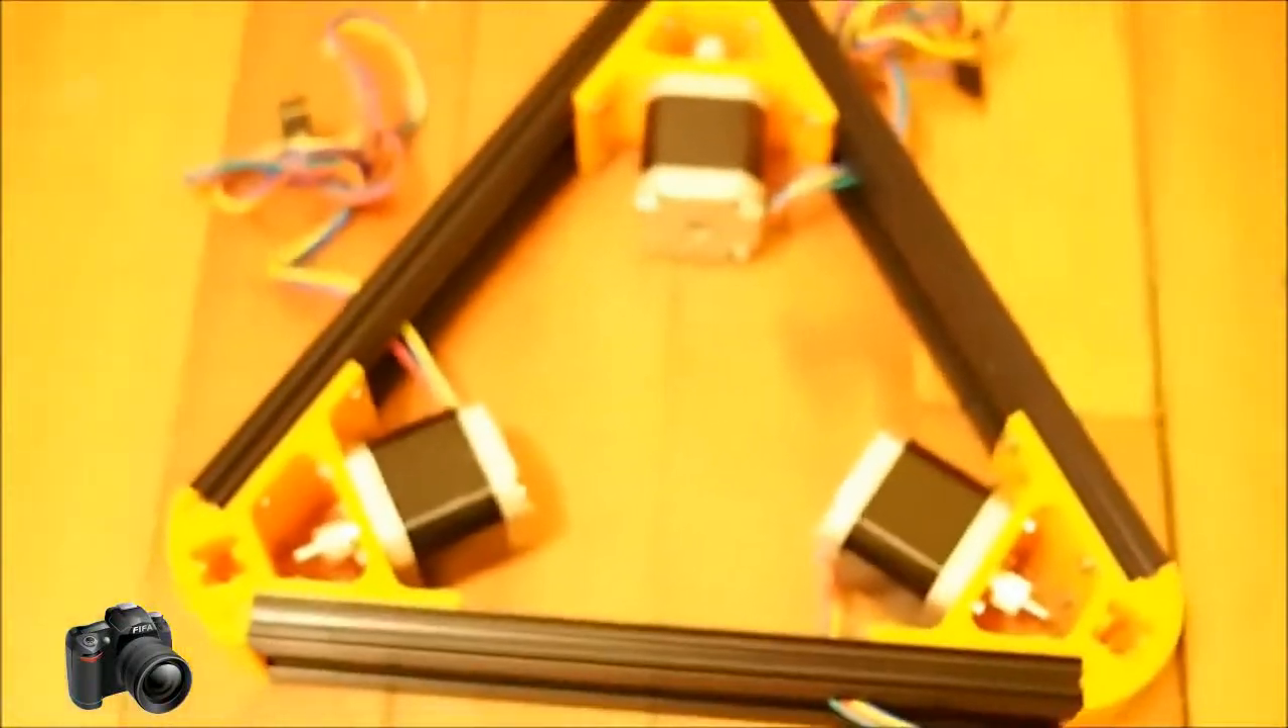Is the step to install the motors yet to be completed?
No.